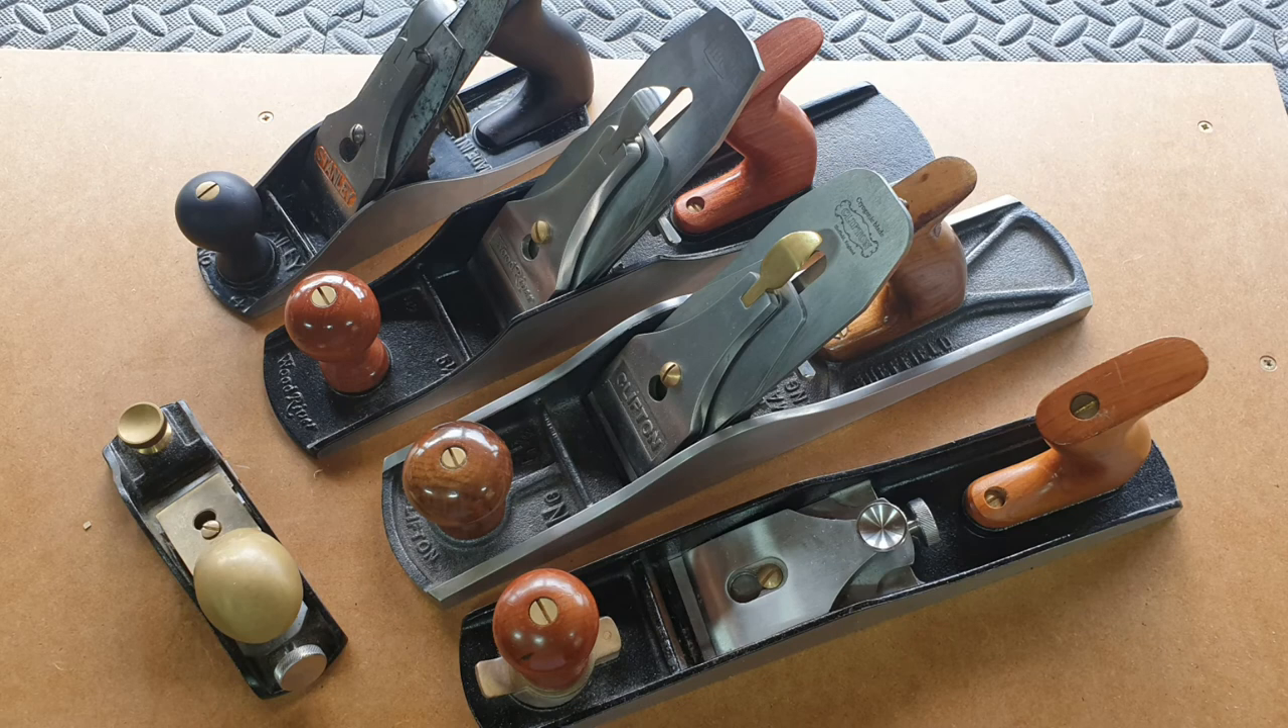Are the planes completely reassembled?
Yes.